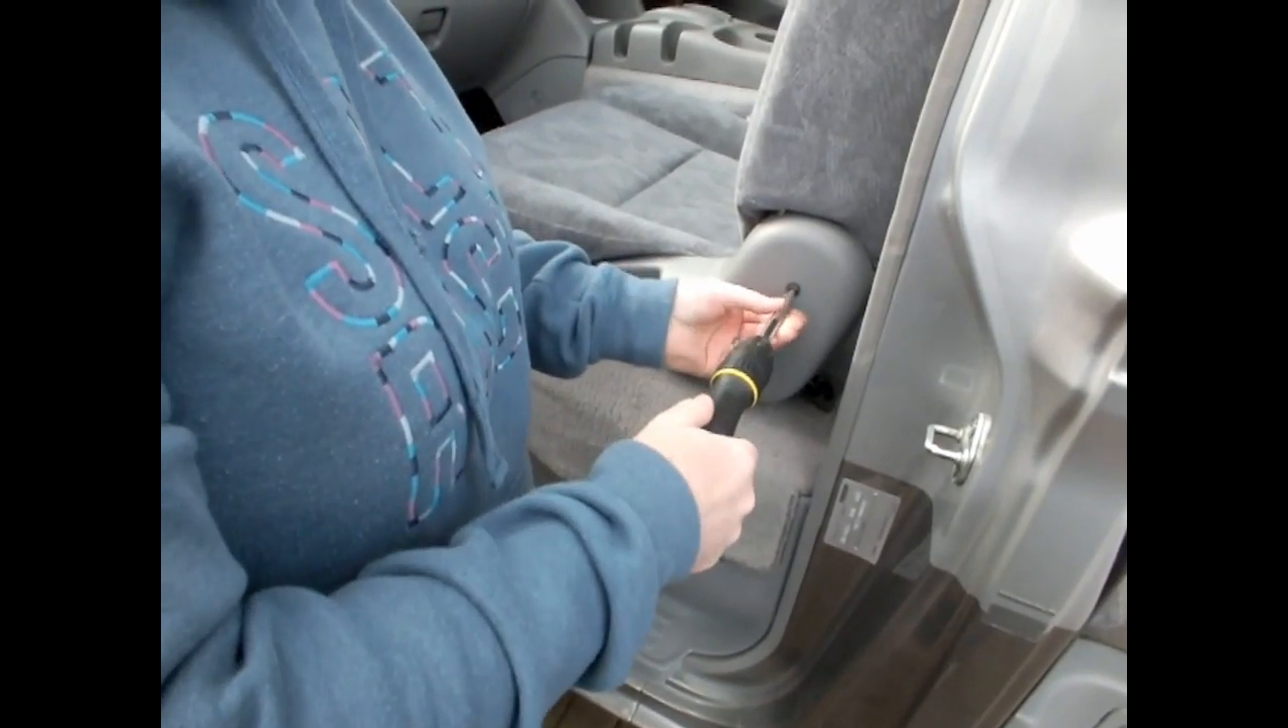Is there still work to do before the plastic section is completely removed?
Yes.